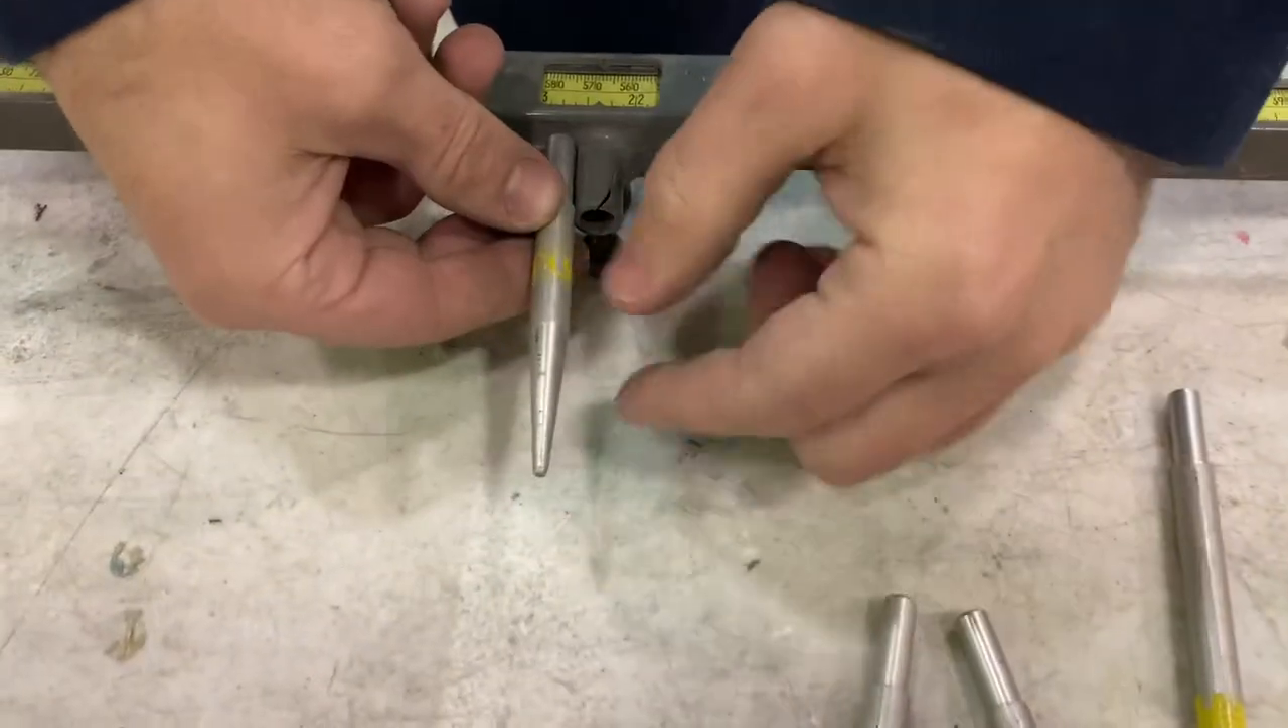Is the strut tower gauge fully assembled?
No.